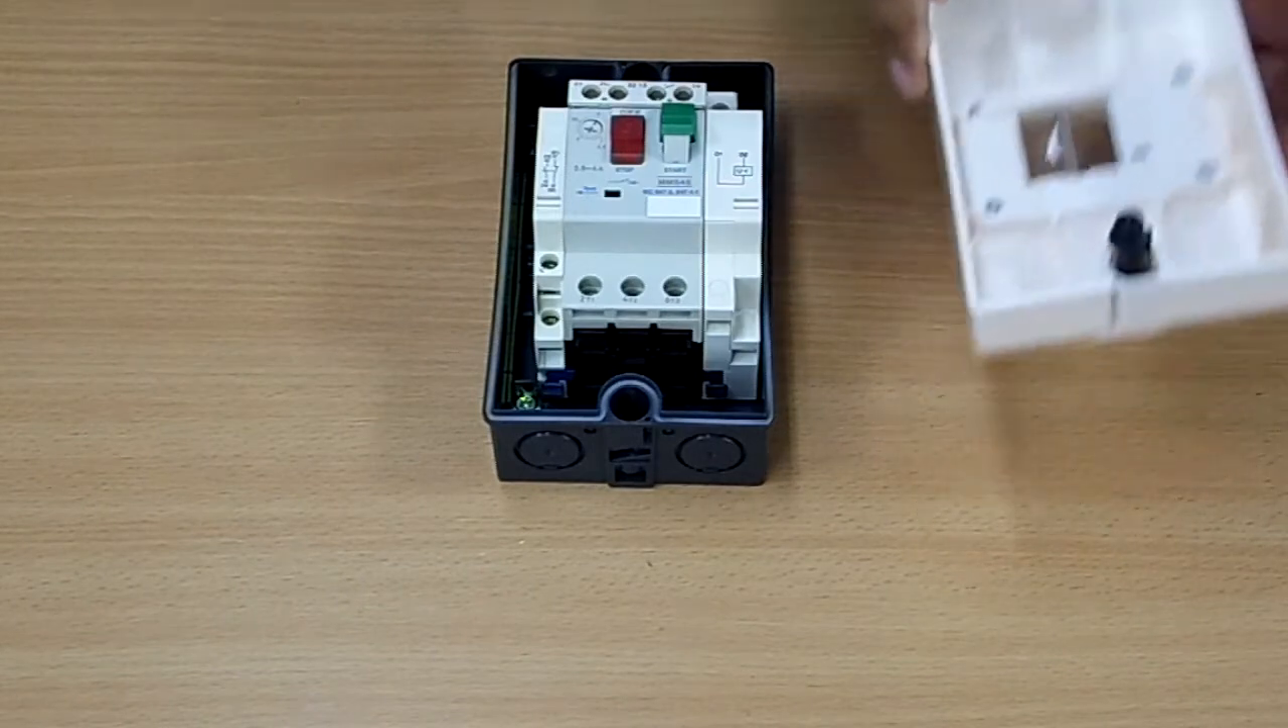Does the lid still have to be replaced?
Yes.